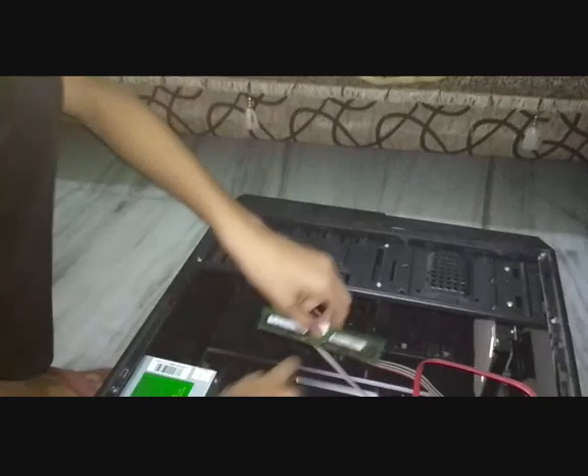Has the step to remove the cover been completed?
Yes.